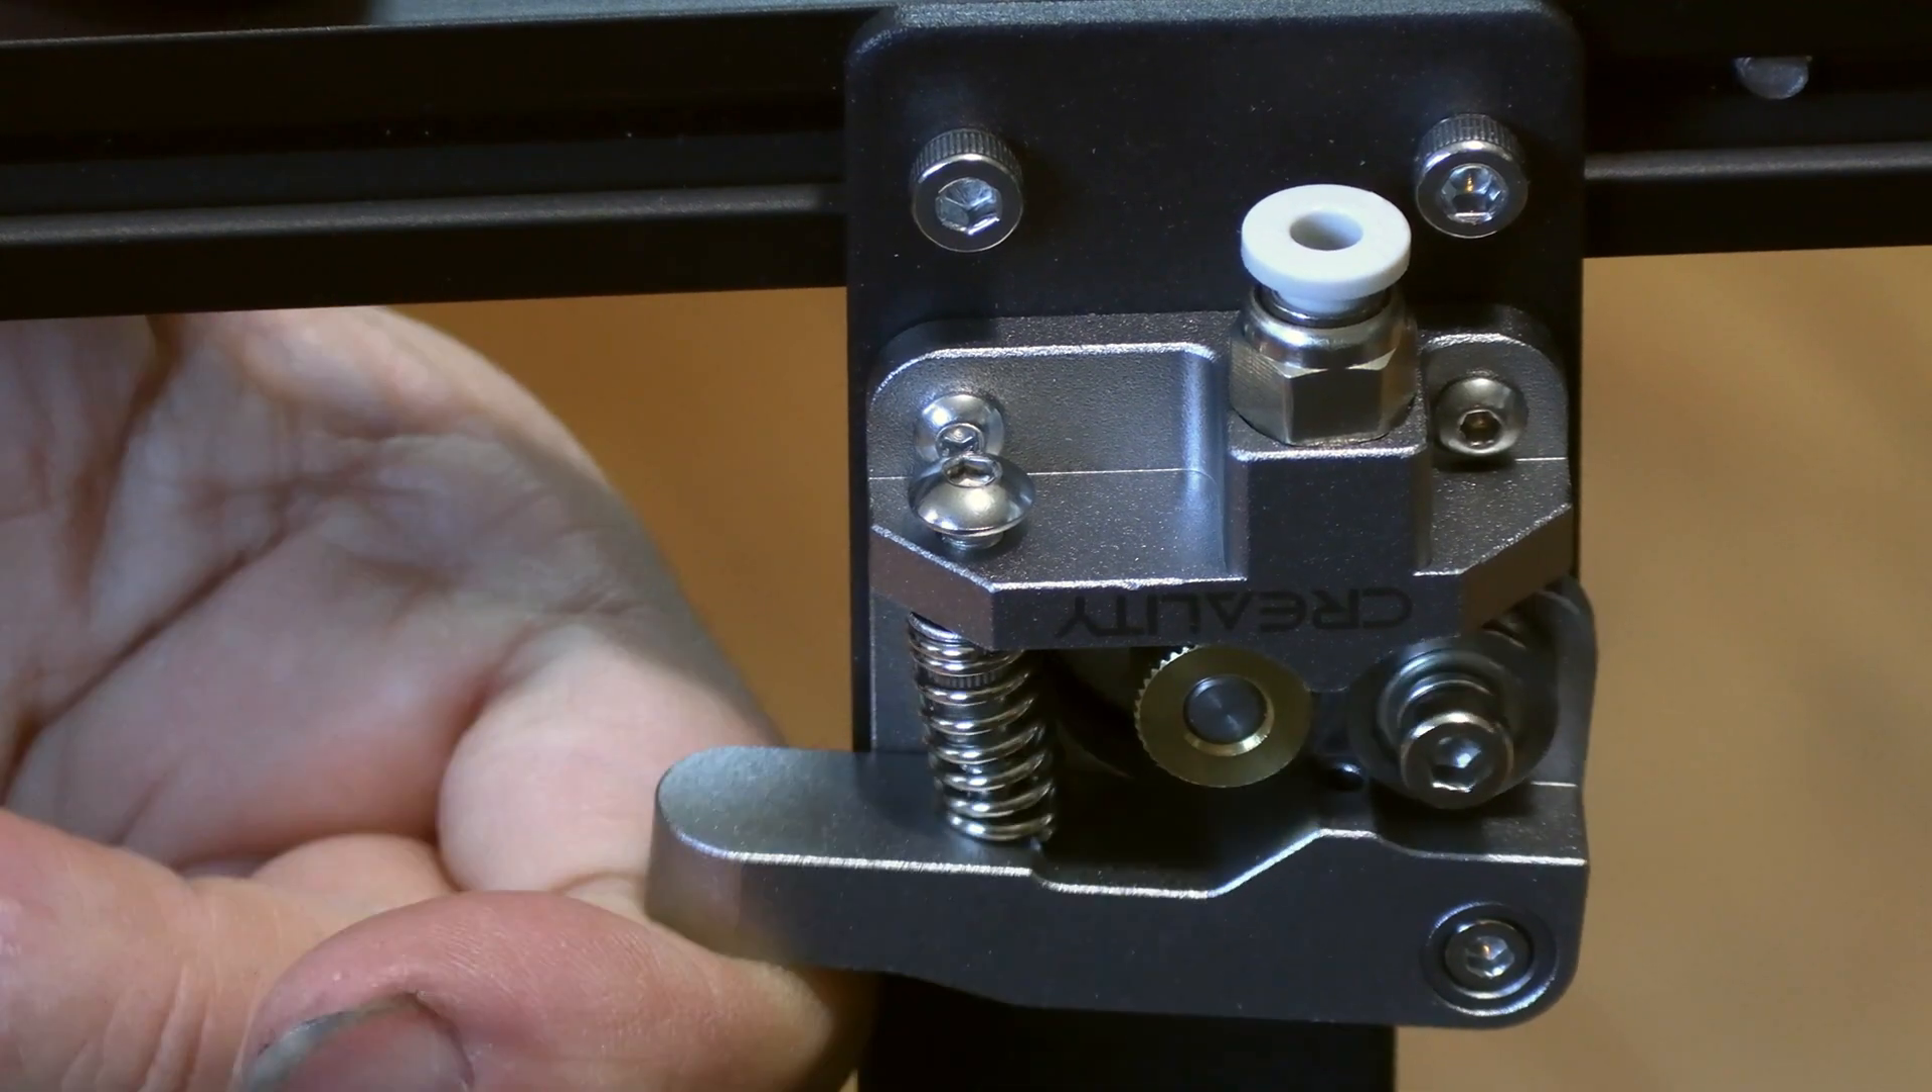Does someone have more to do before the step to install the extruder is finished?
No.